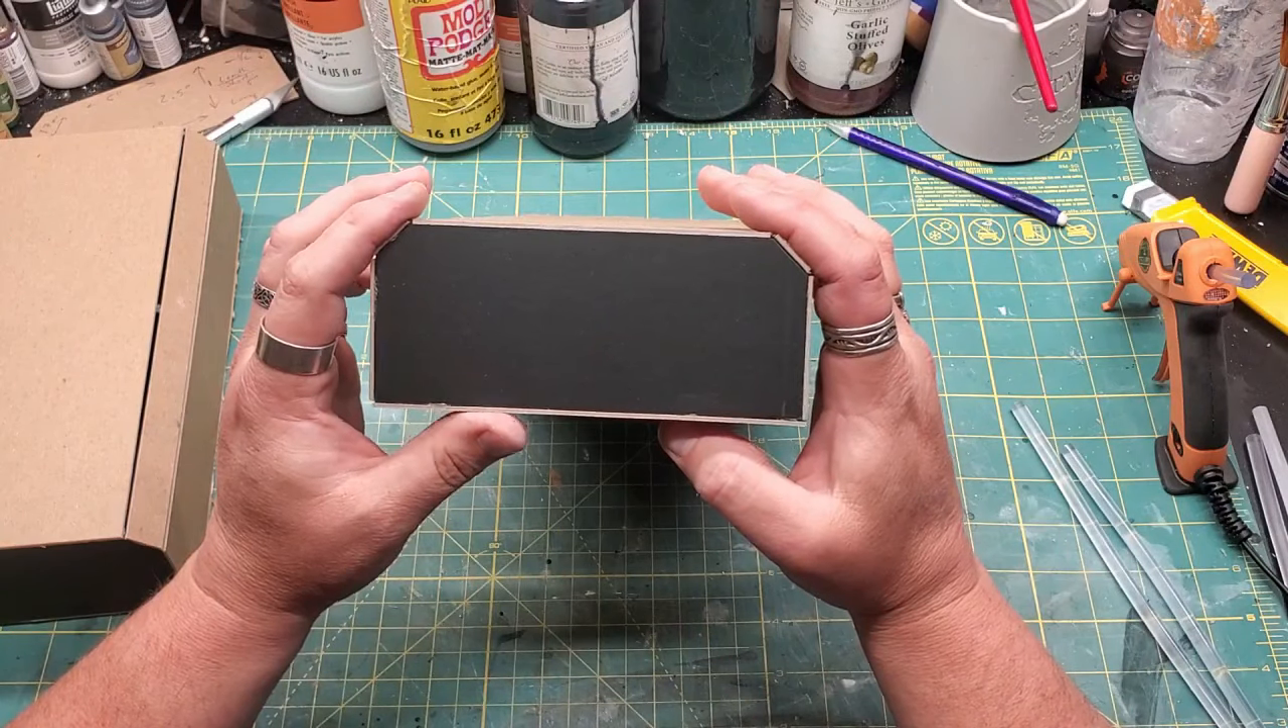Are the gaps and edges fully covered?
No.